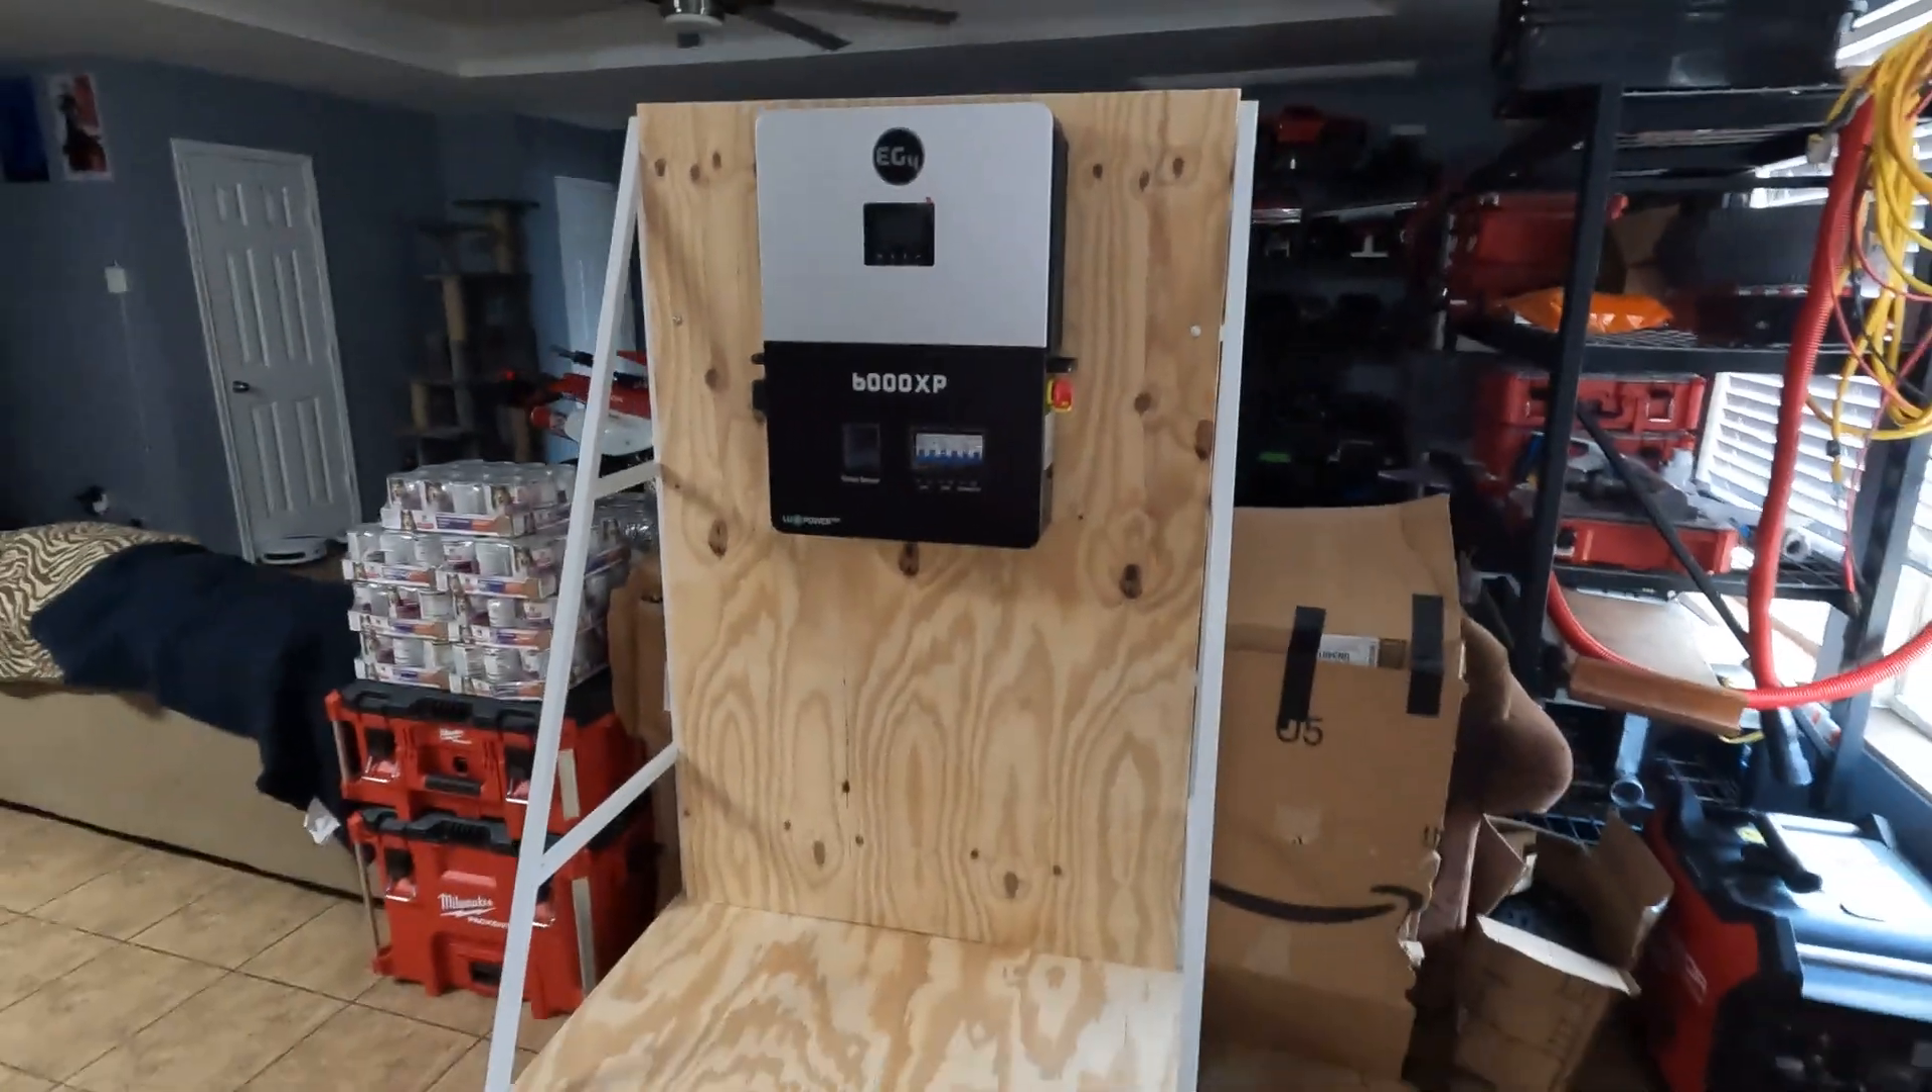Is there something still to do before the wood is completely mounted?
No.